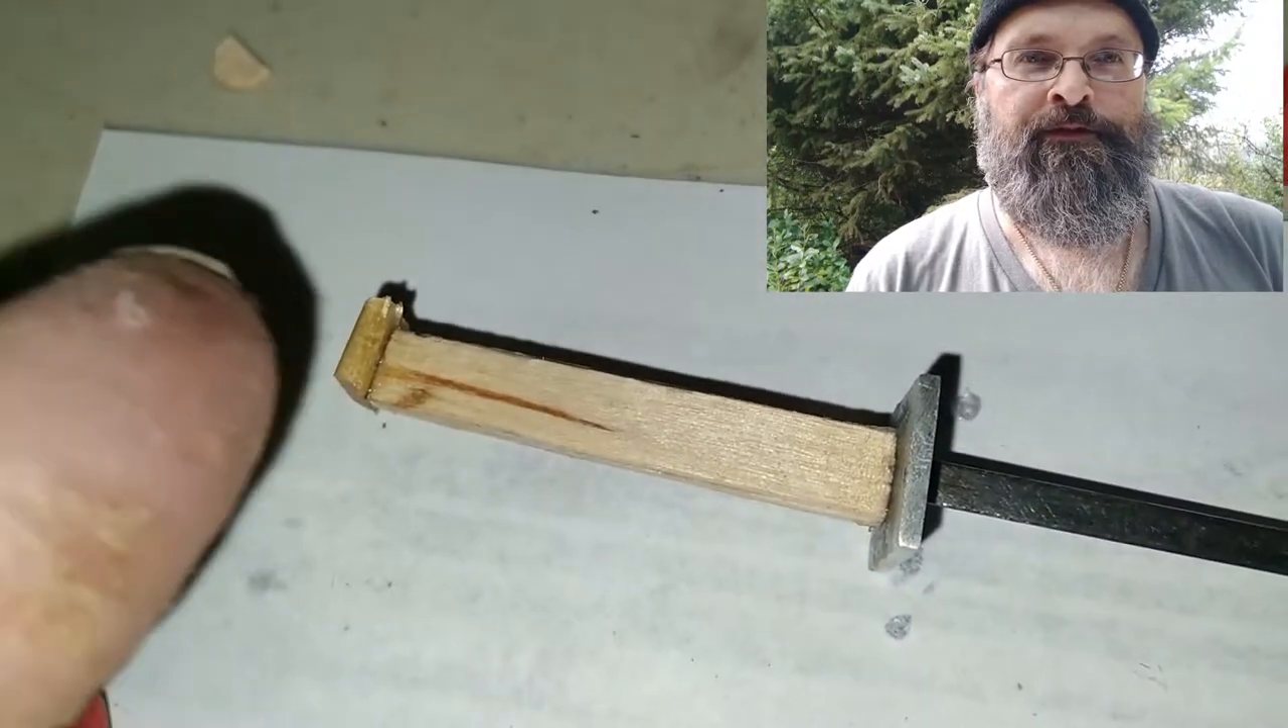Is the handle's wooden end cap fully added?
Yes.